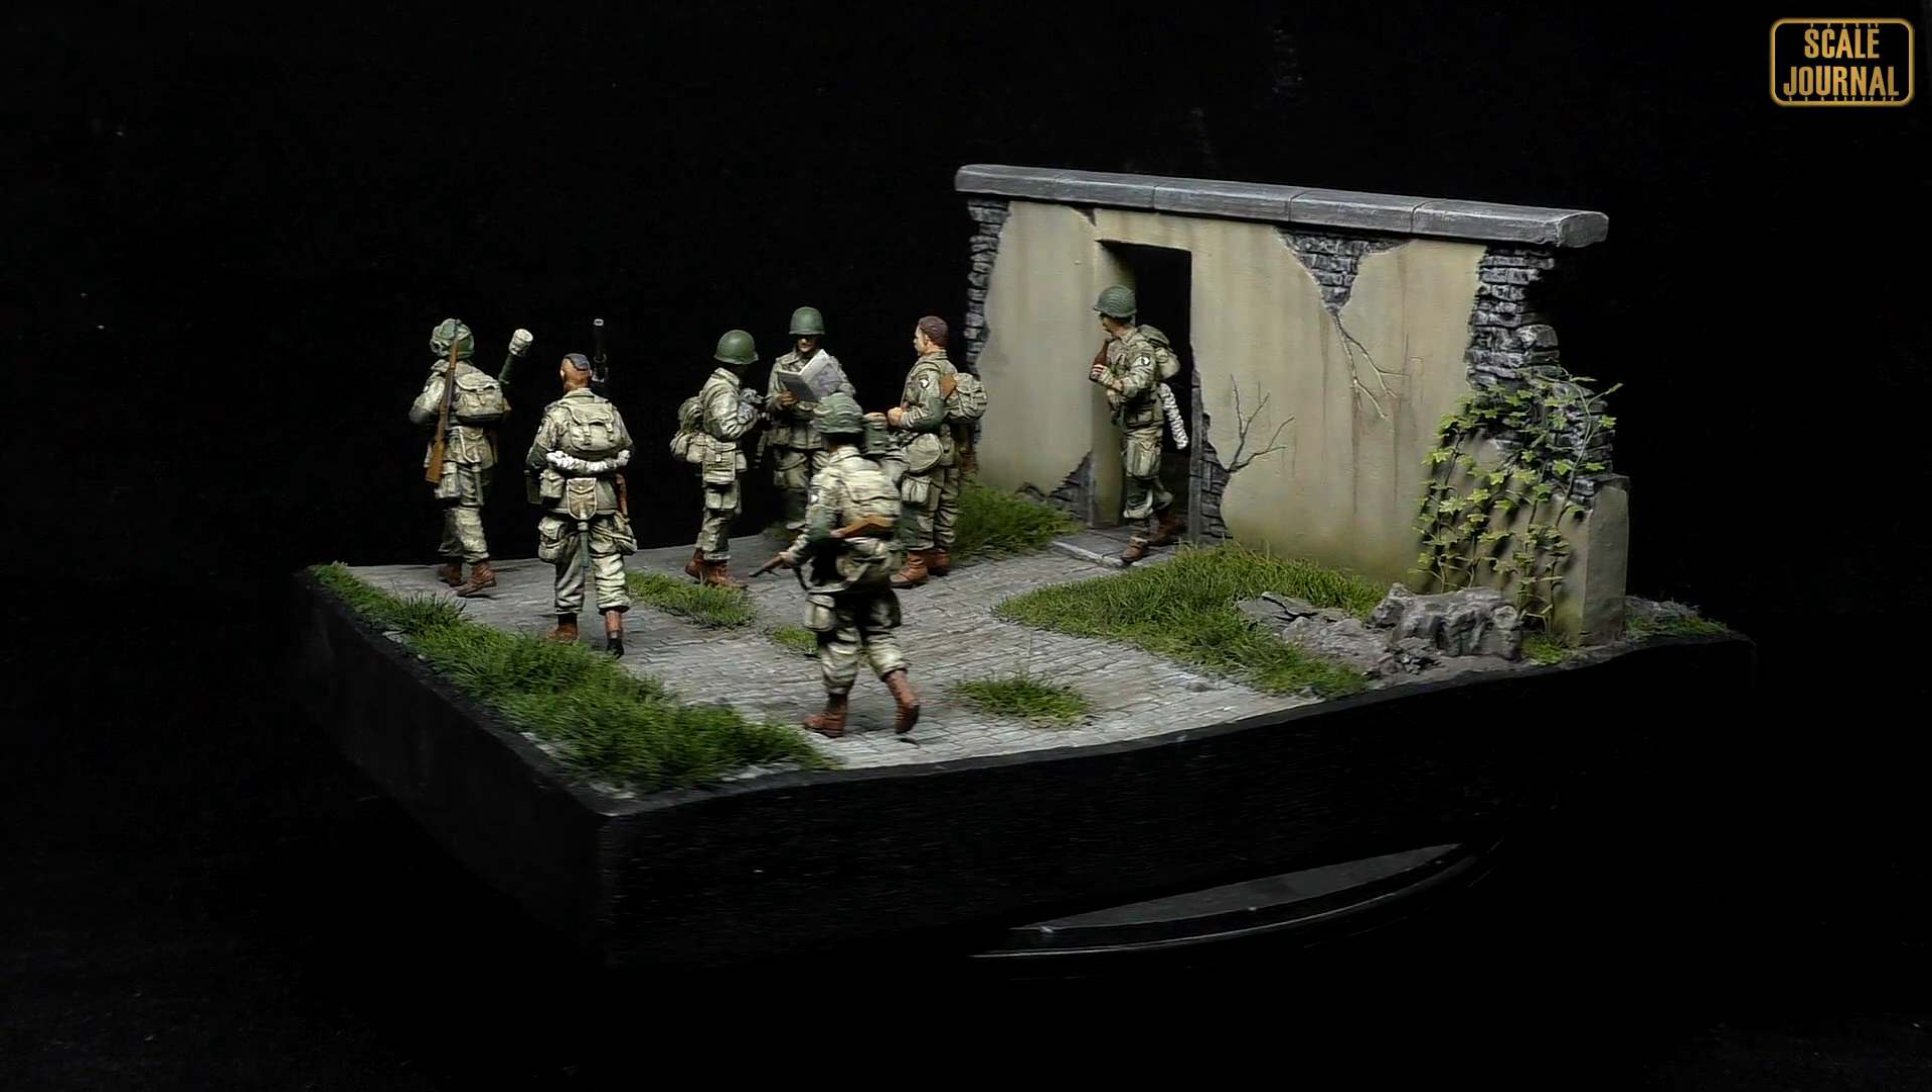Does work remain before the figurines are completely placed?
No.